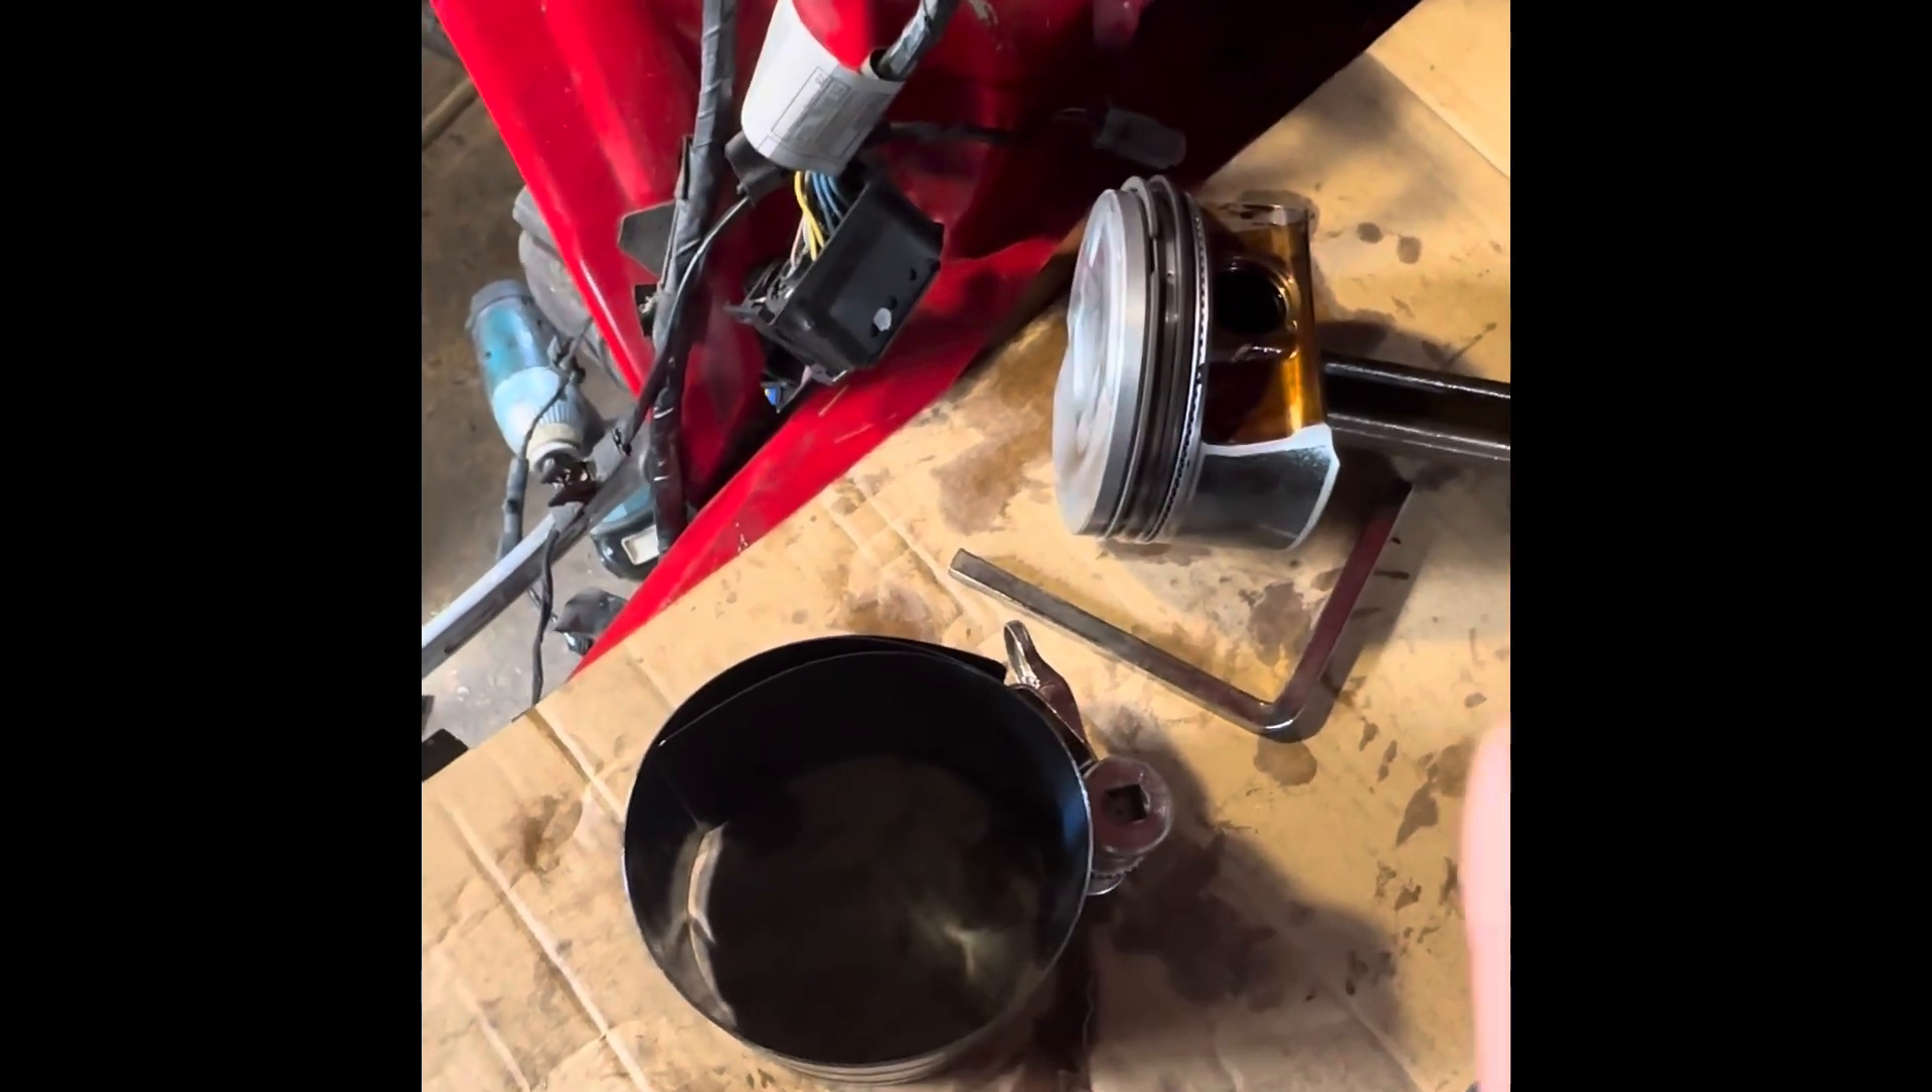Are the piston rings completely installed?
Yes.